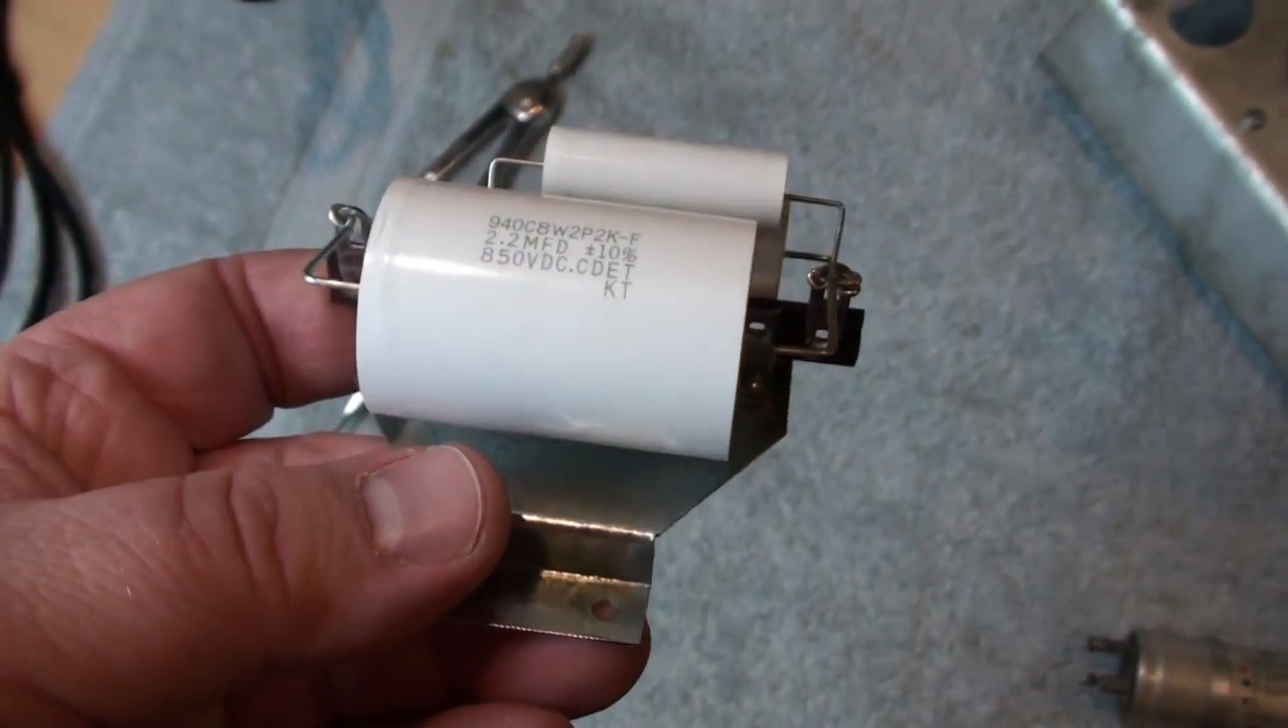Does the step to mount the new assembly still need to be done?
Yes.